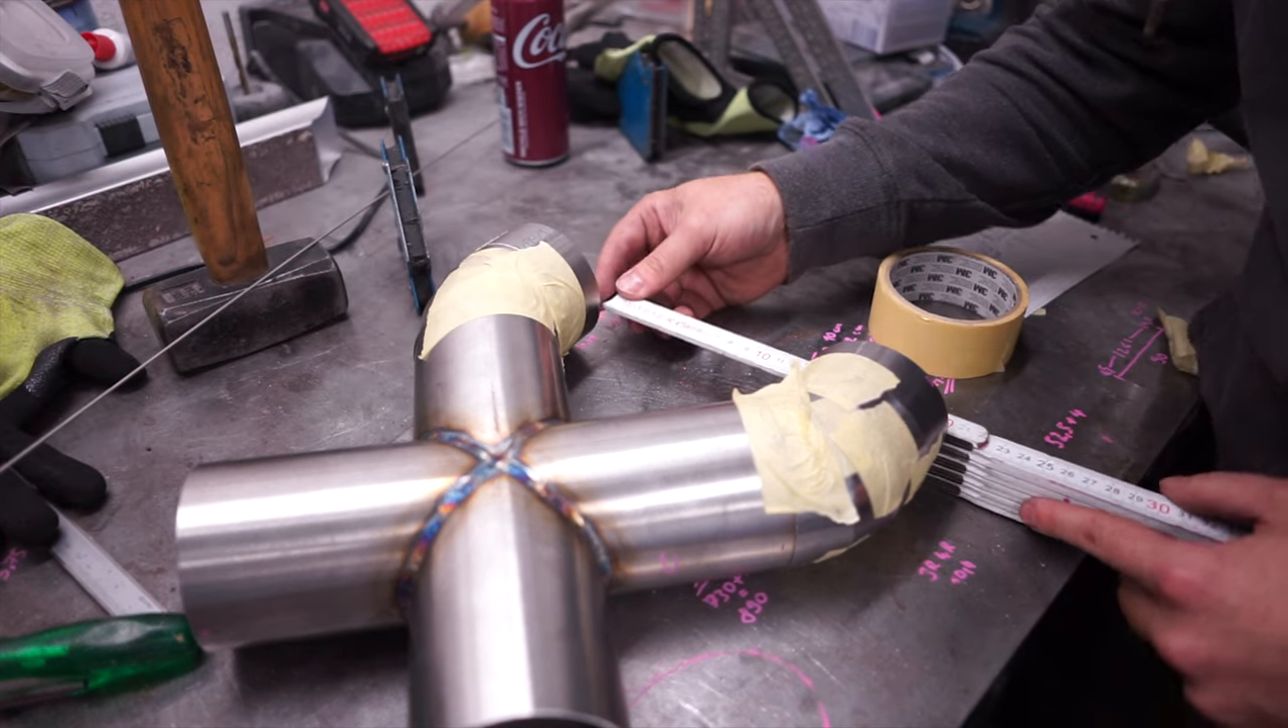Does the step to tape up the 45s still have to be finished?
No.